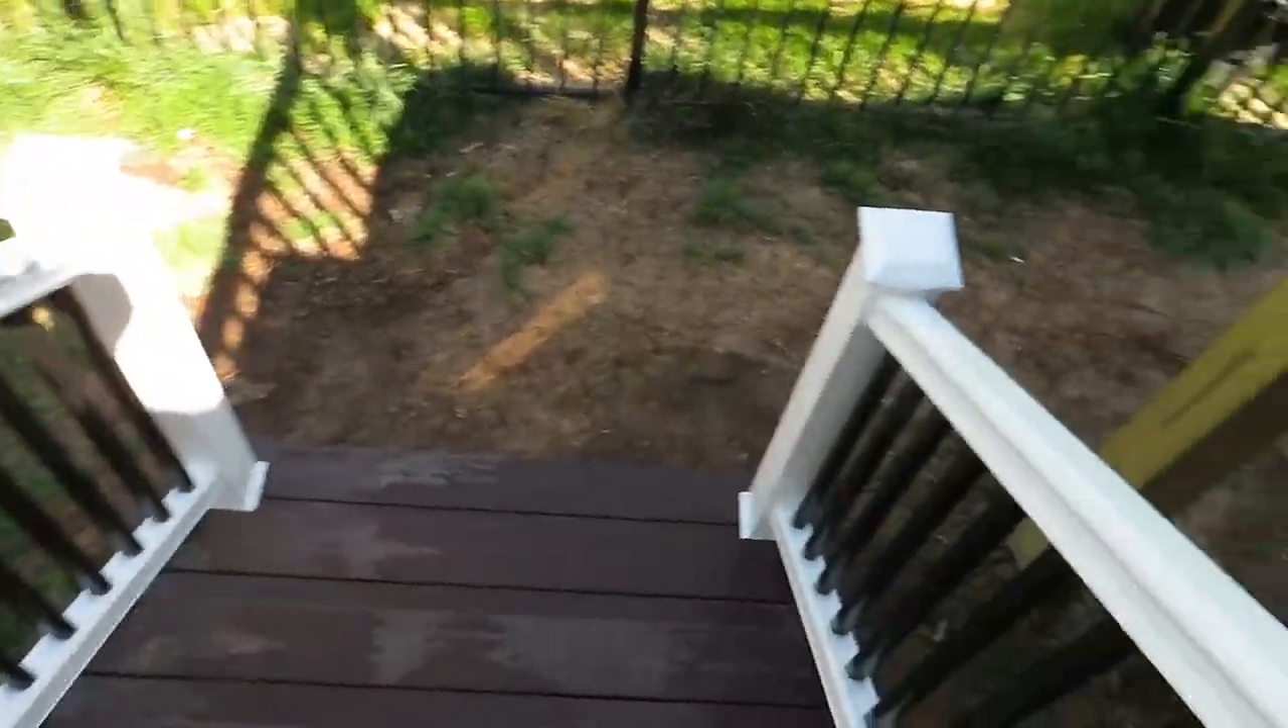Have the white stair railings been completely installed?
Yes.